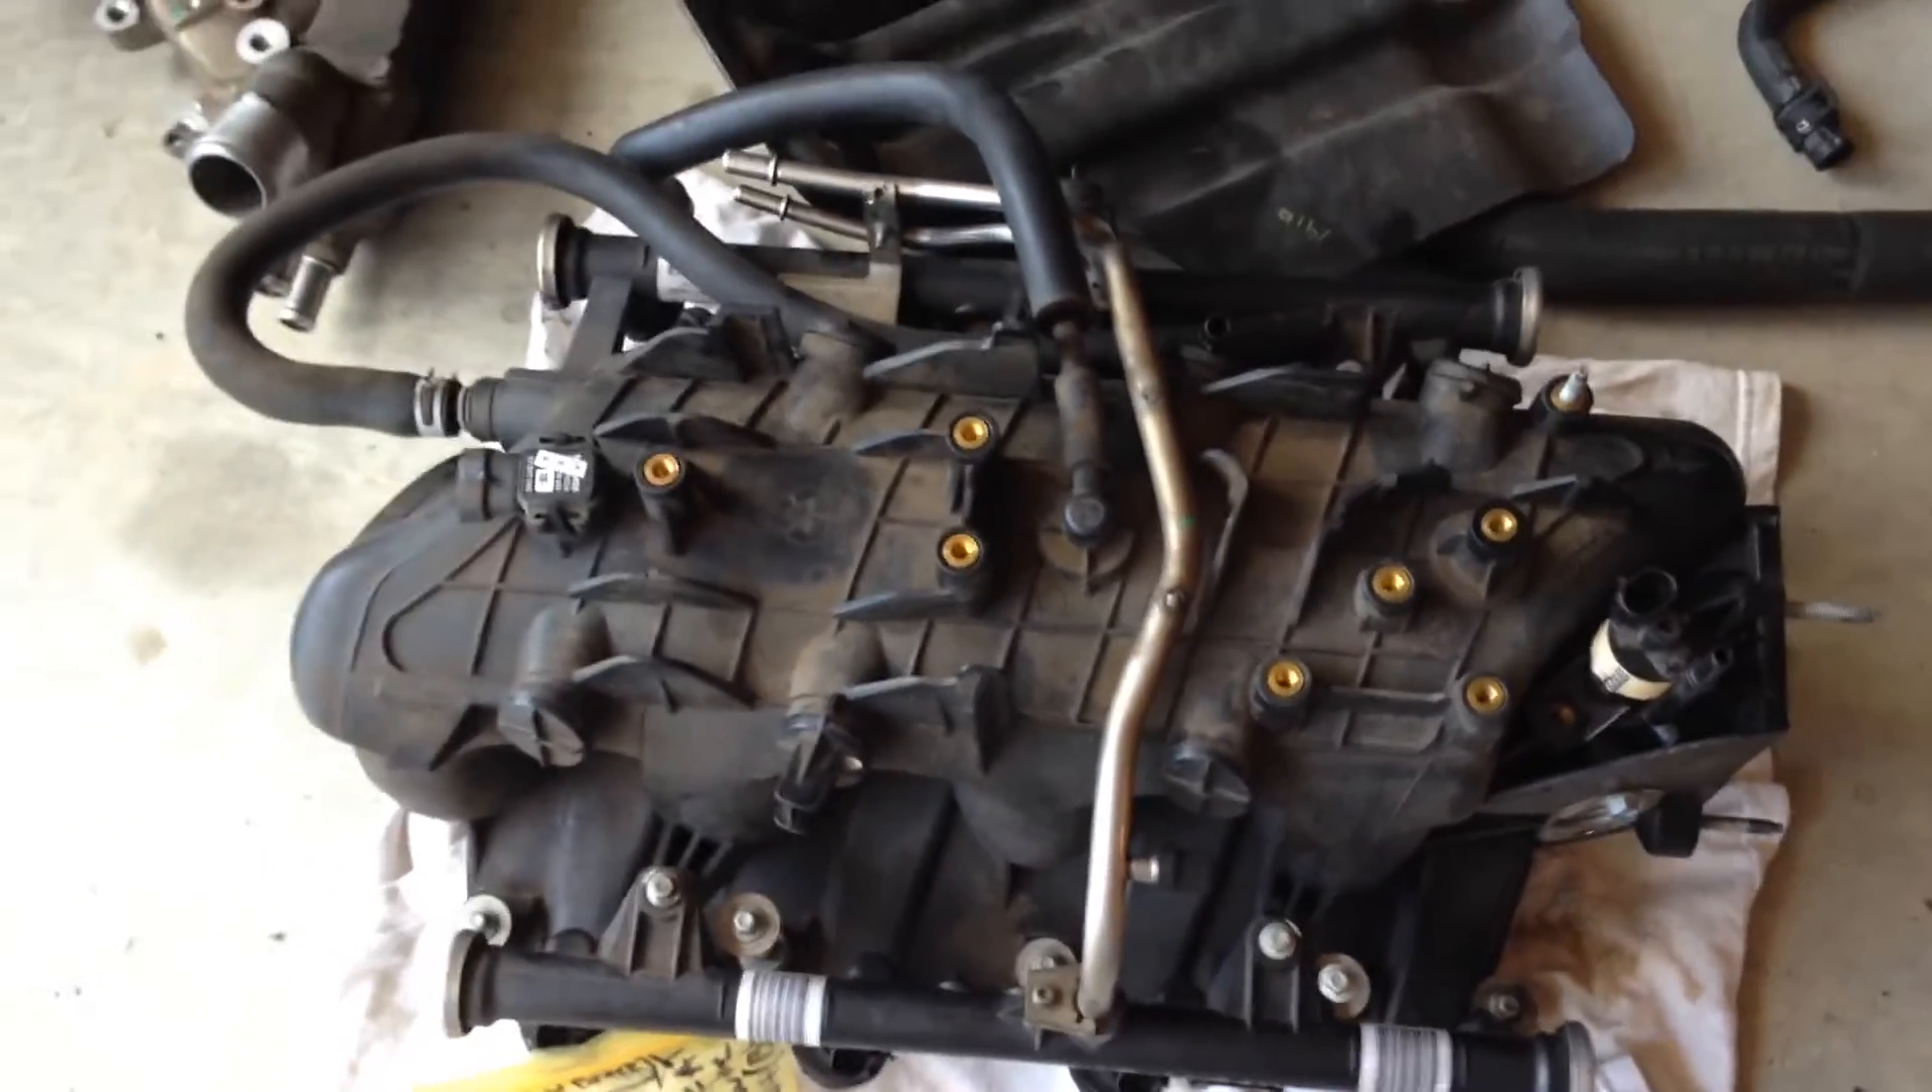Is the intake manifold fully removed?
Yes.